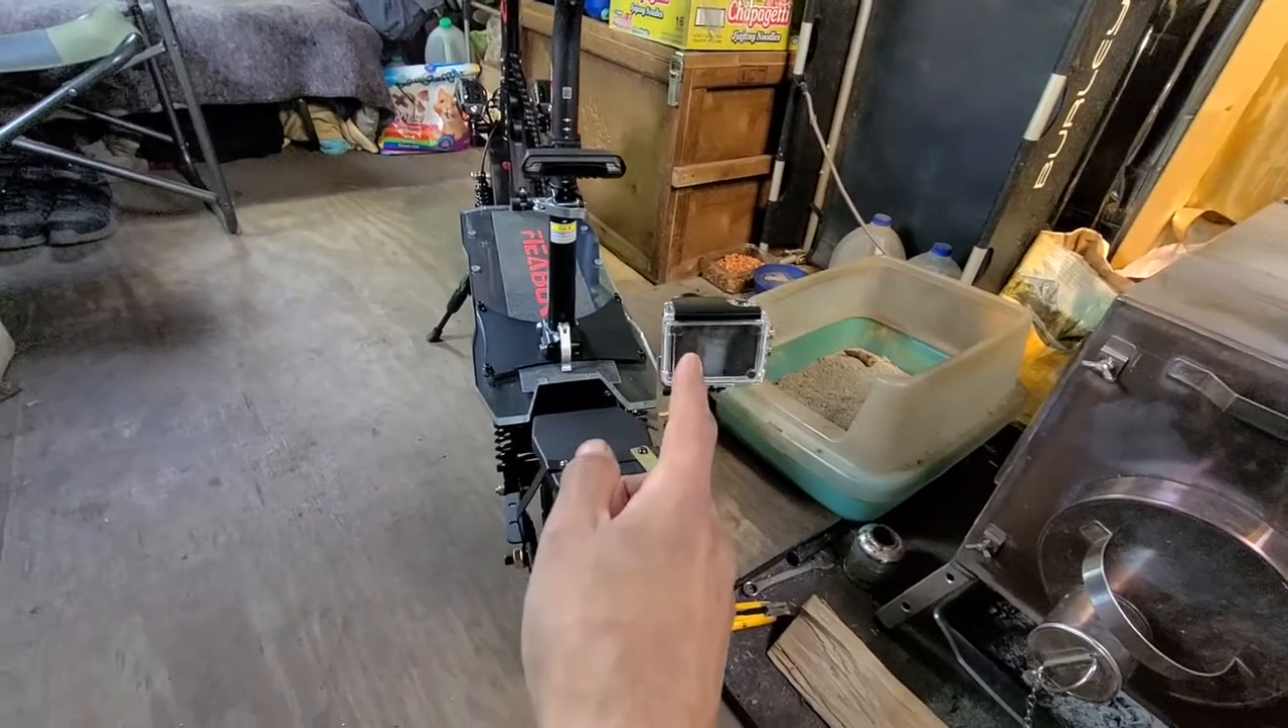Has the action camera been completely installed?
Yes.